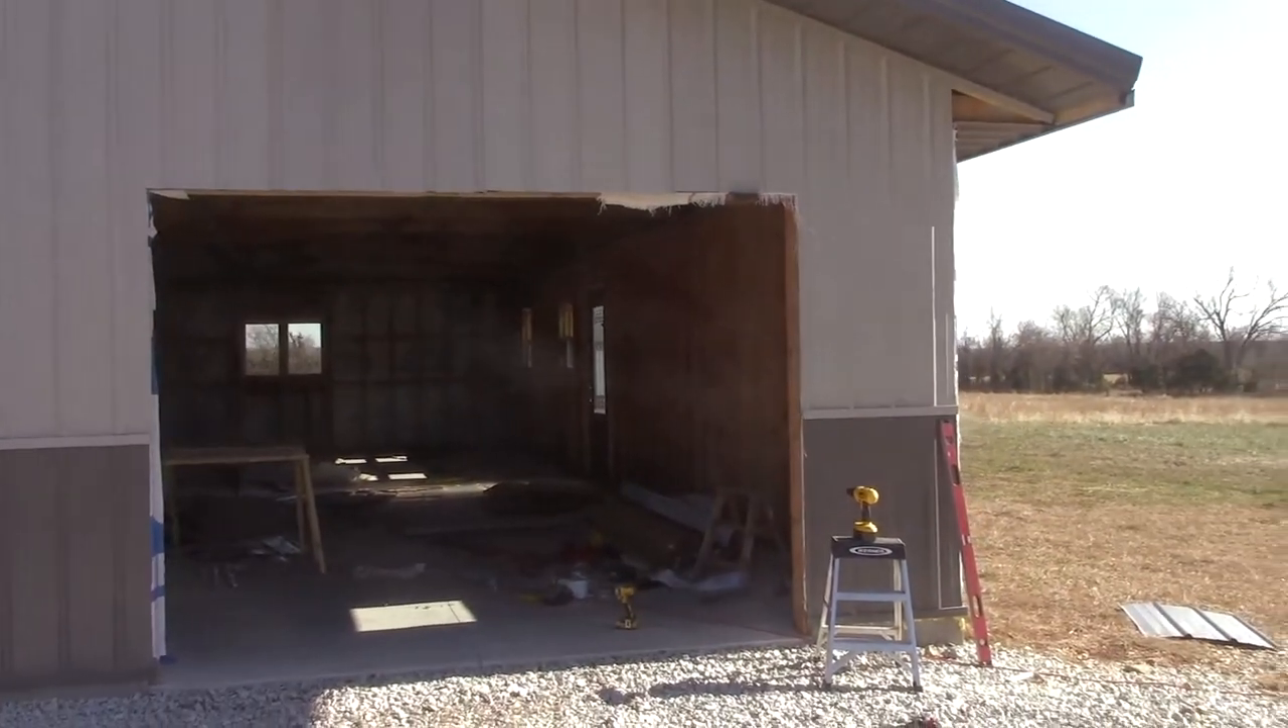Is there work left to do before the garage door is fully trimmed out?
Yes.